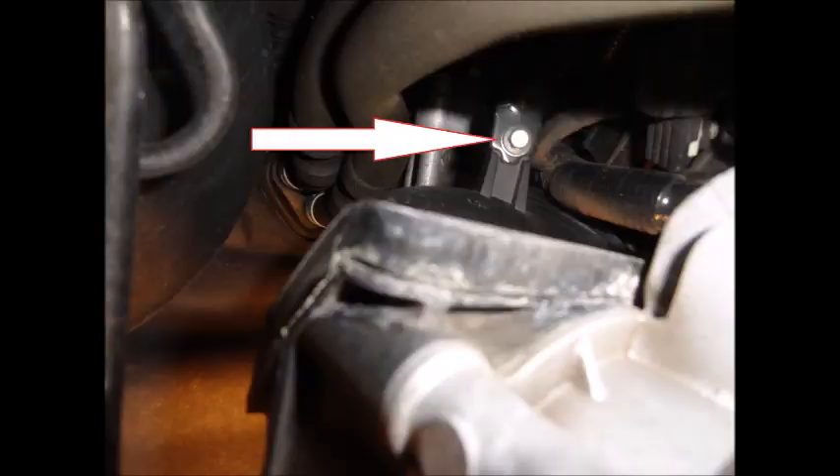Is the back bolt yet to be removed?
Yes.